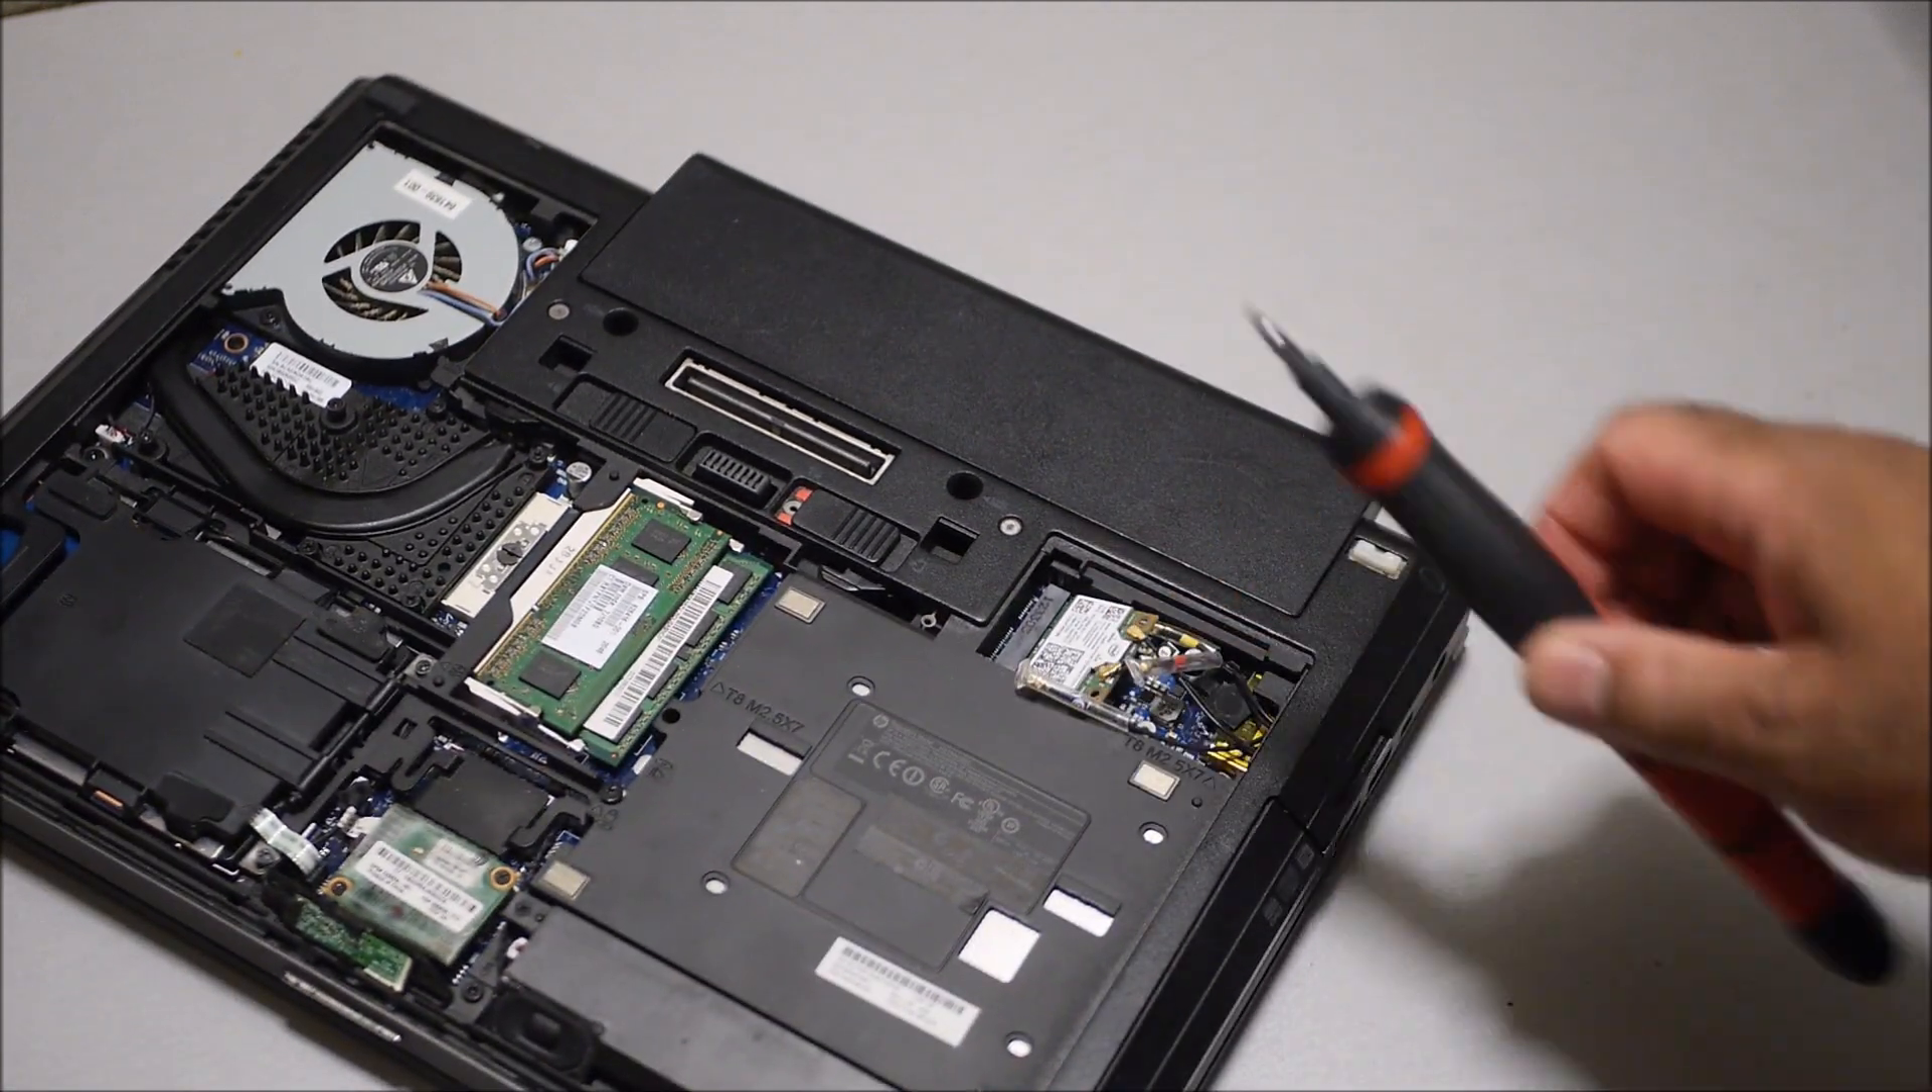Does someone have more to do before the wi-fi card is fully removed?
Yes.